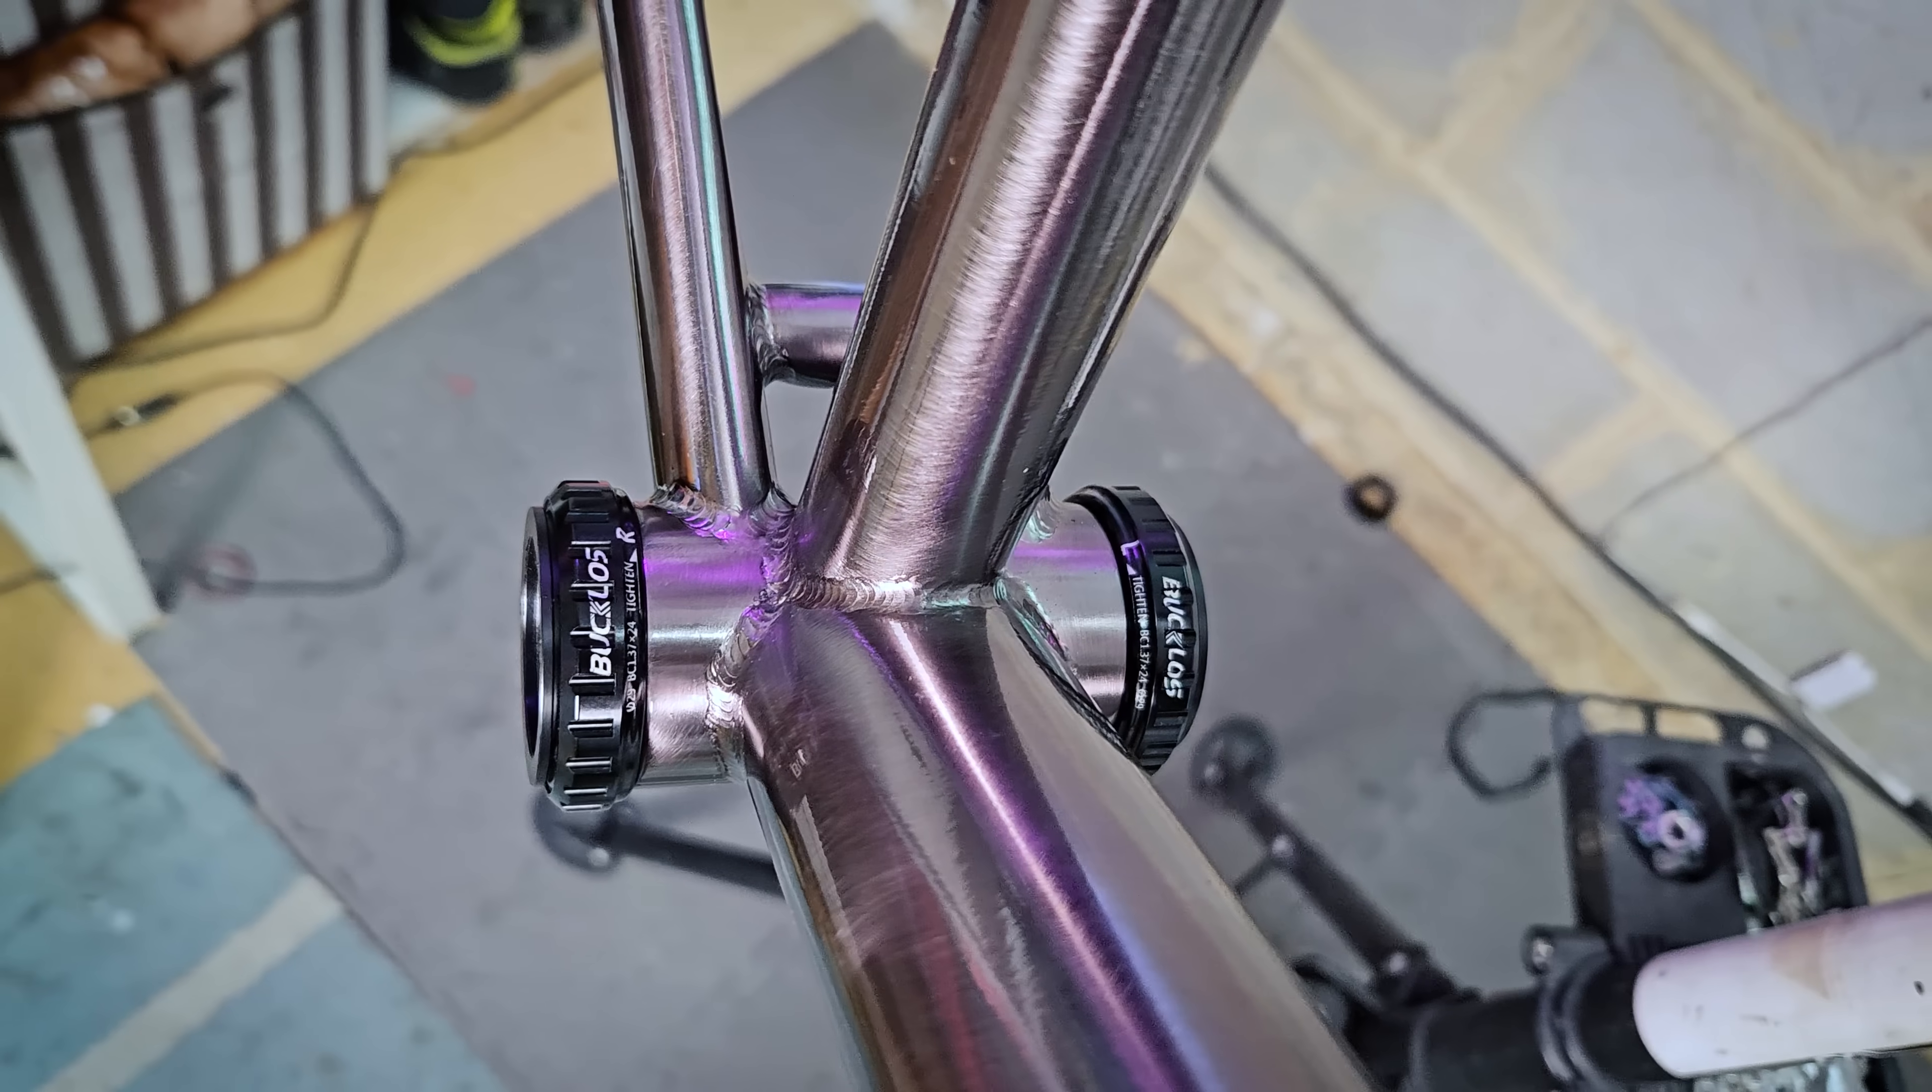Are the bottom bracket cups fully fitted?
Yes.